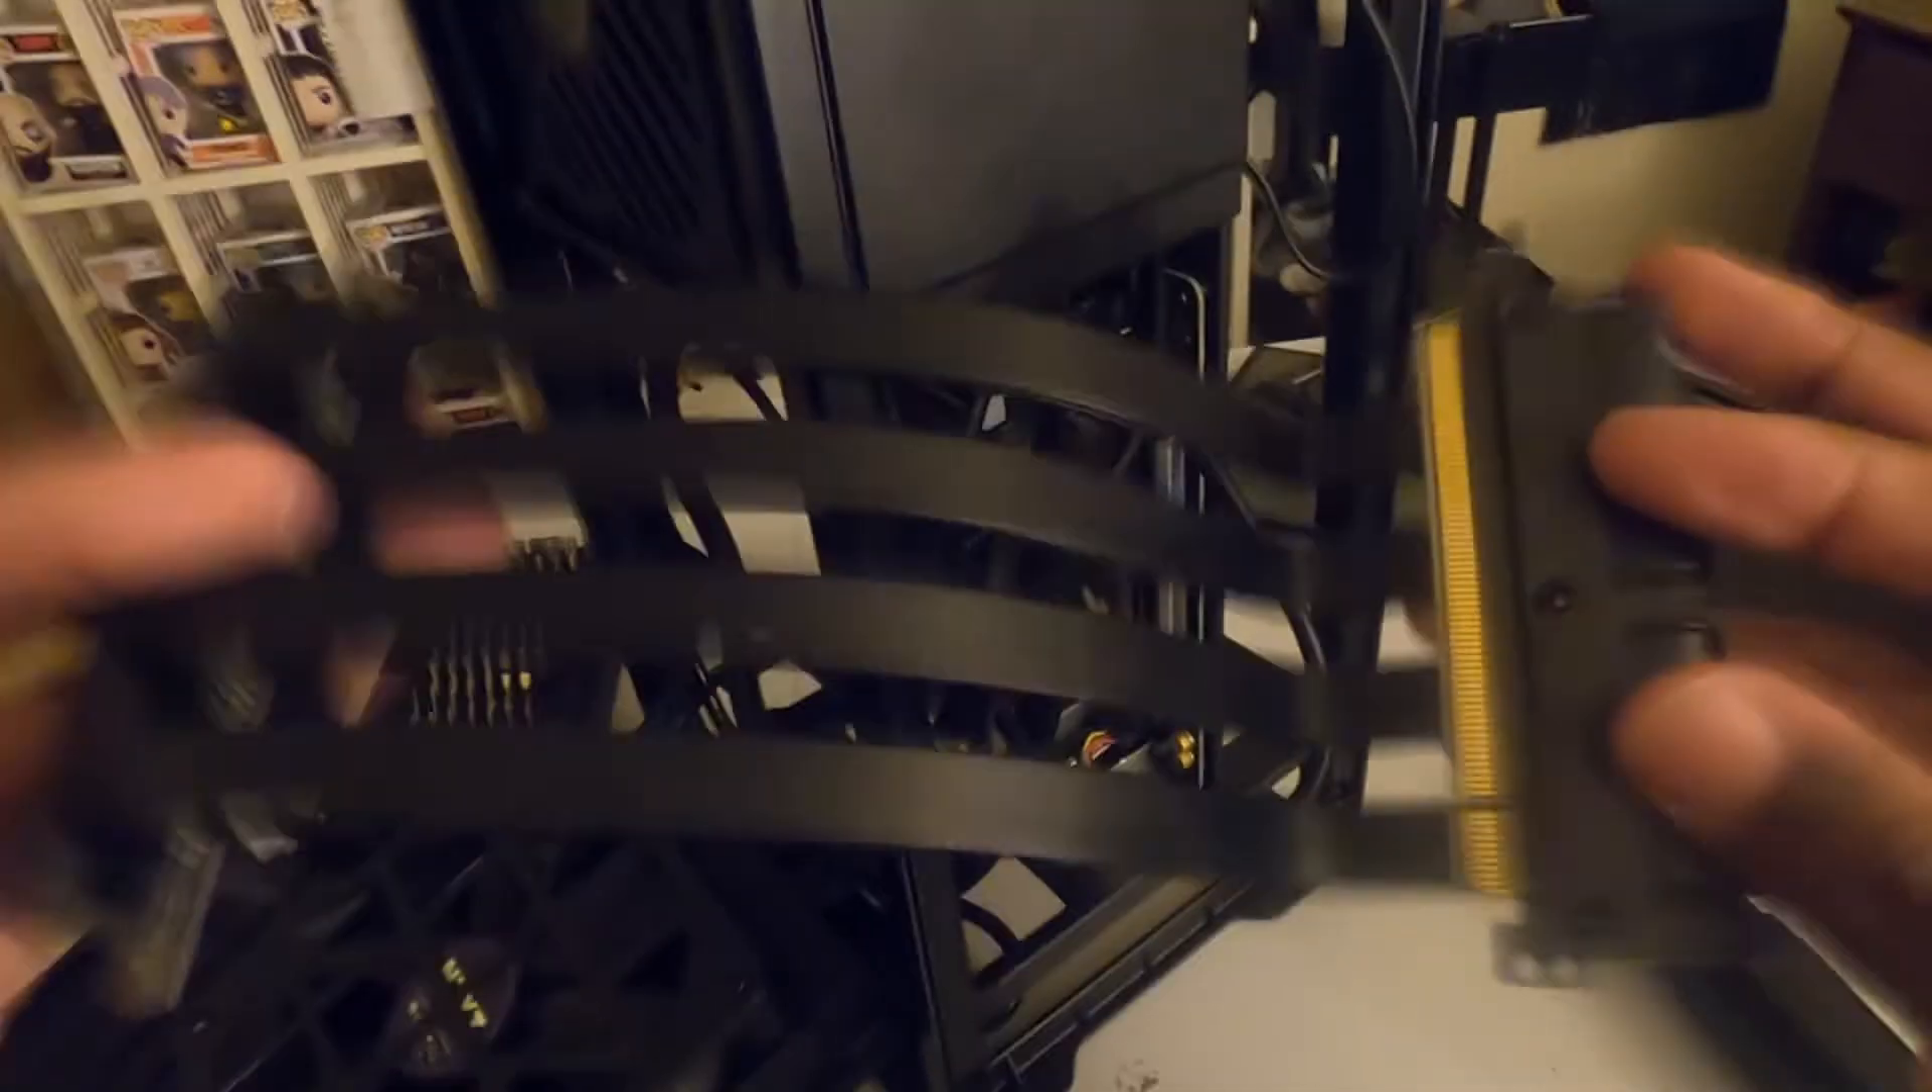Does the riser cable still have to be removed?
No.